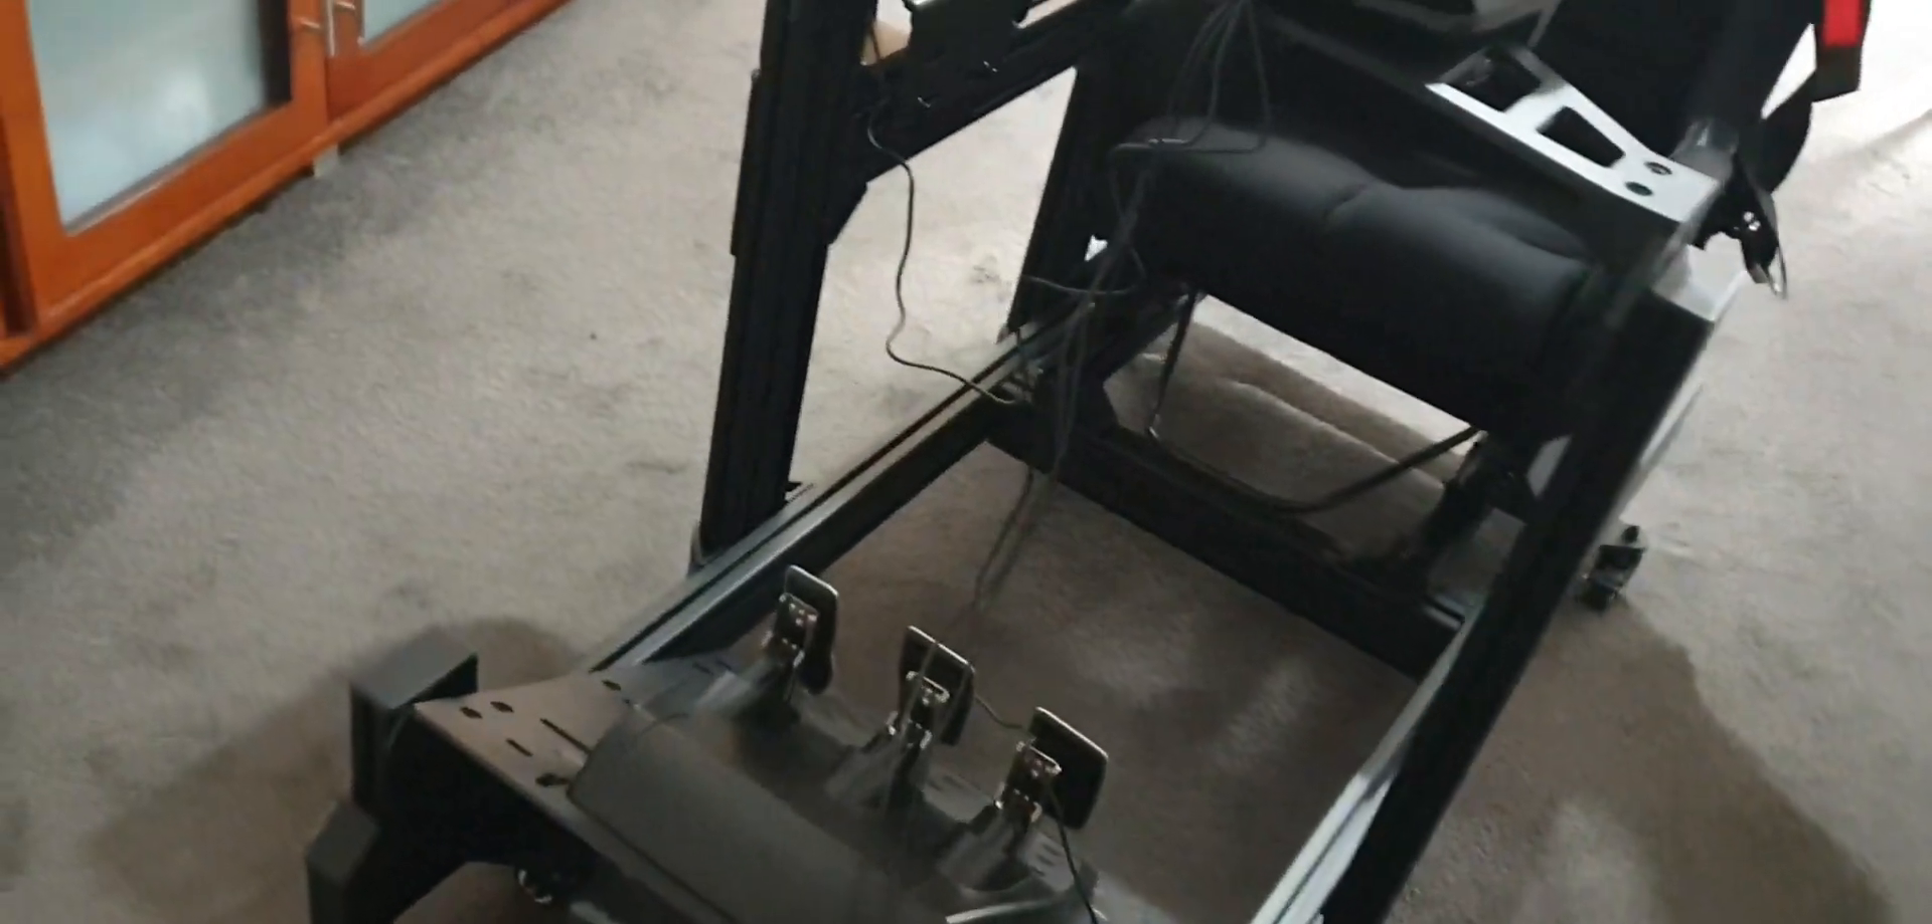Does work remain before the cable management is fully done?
Yes.